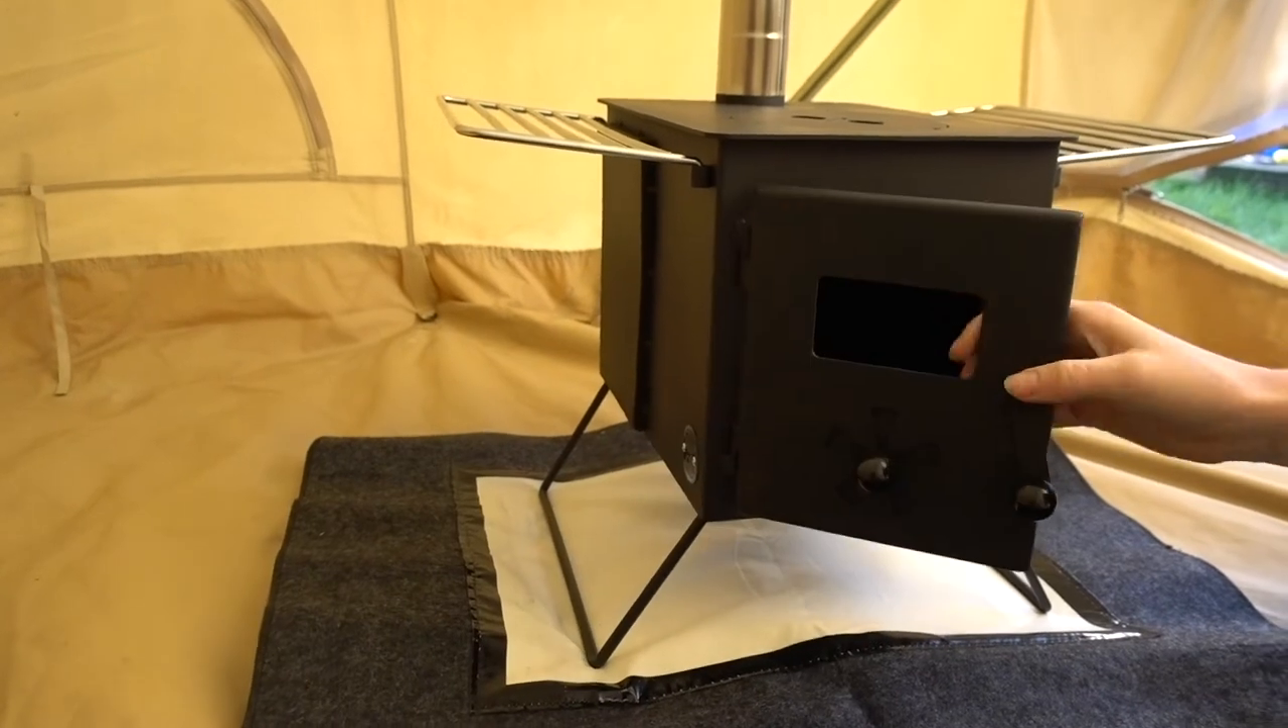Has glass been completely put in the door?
No.